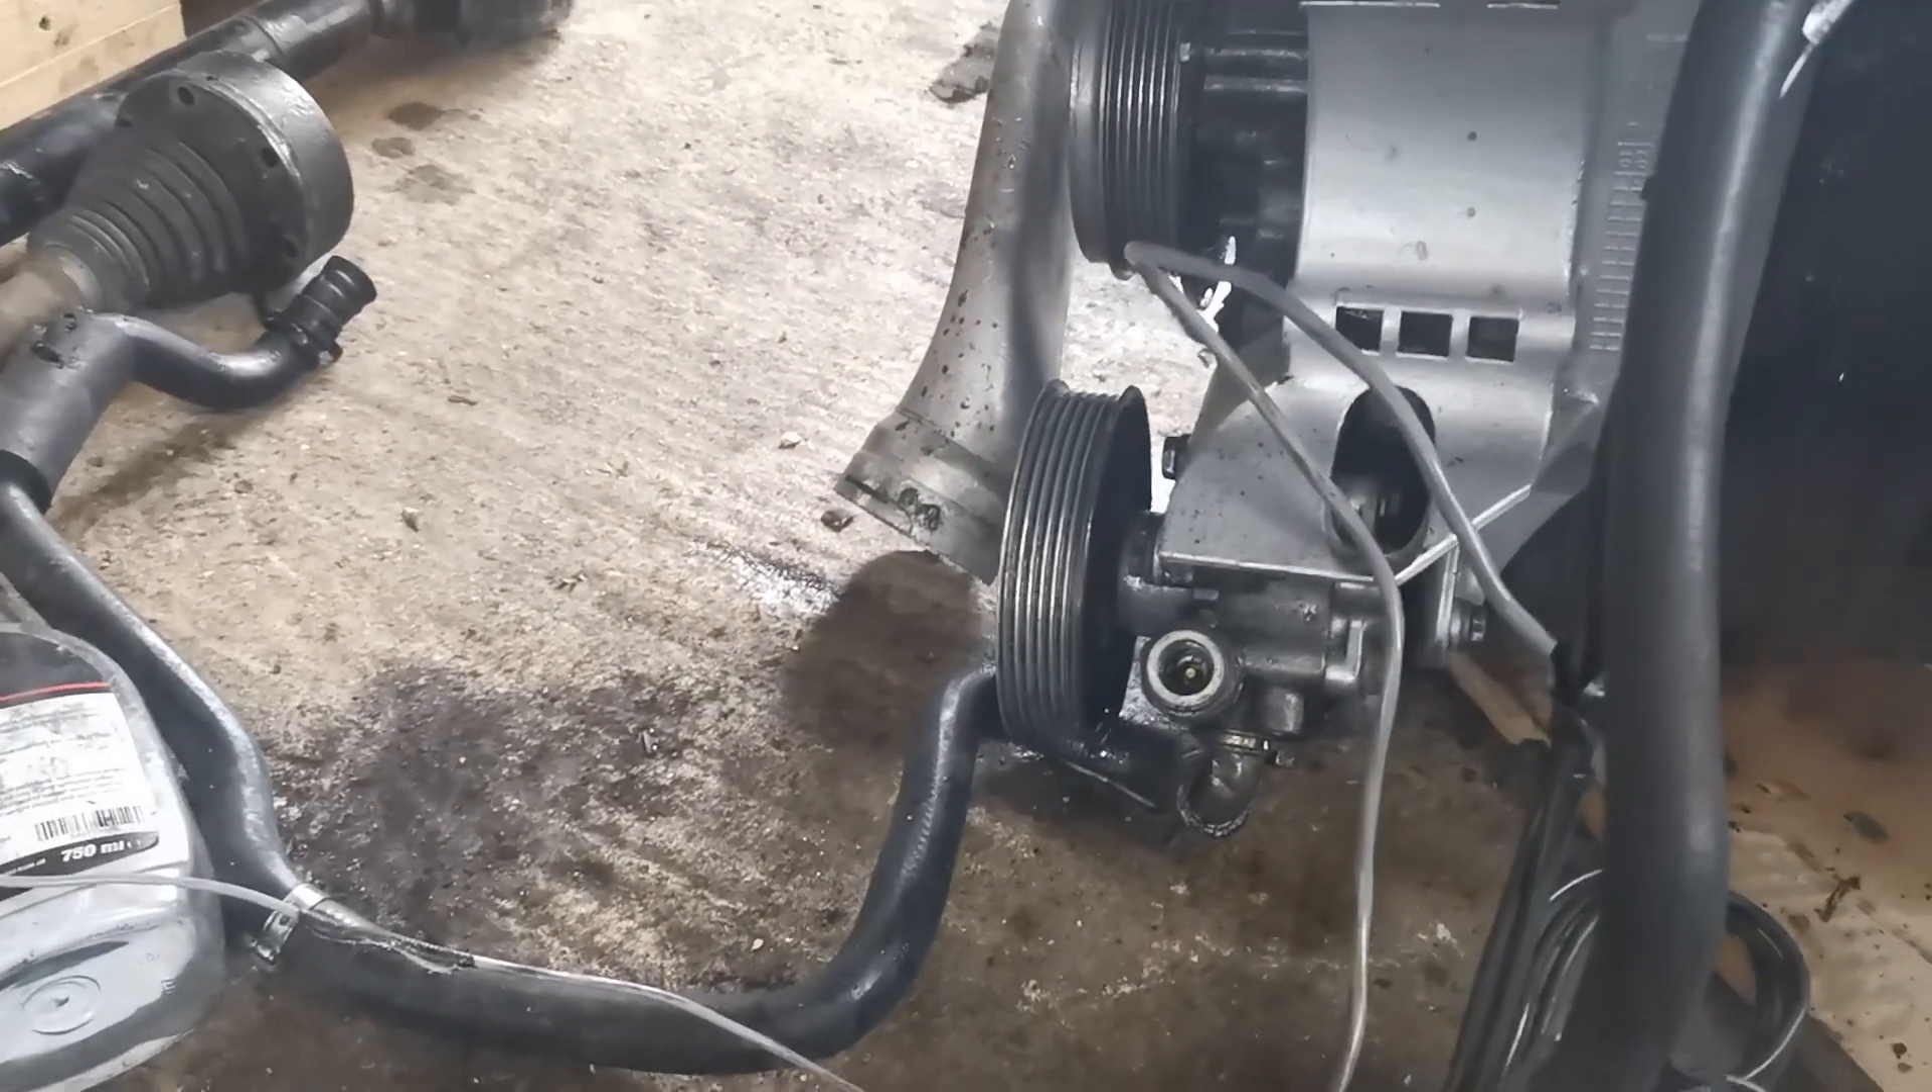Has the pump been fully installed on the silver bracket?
Yes.